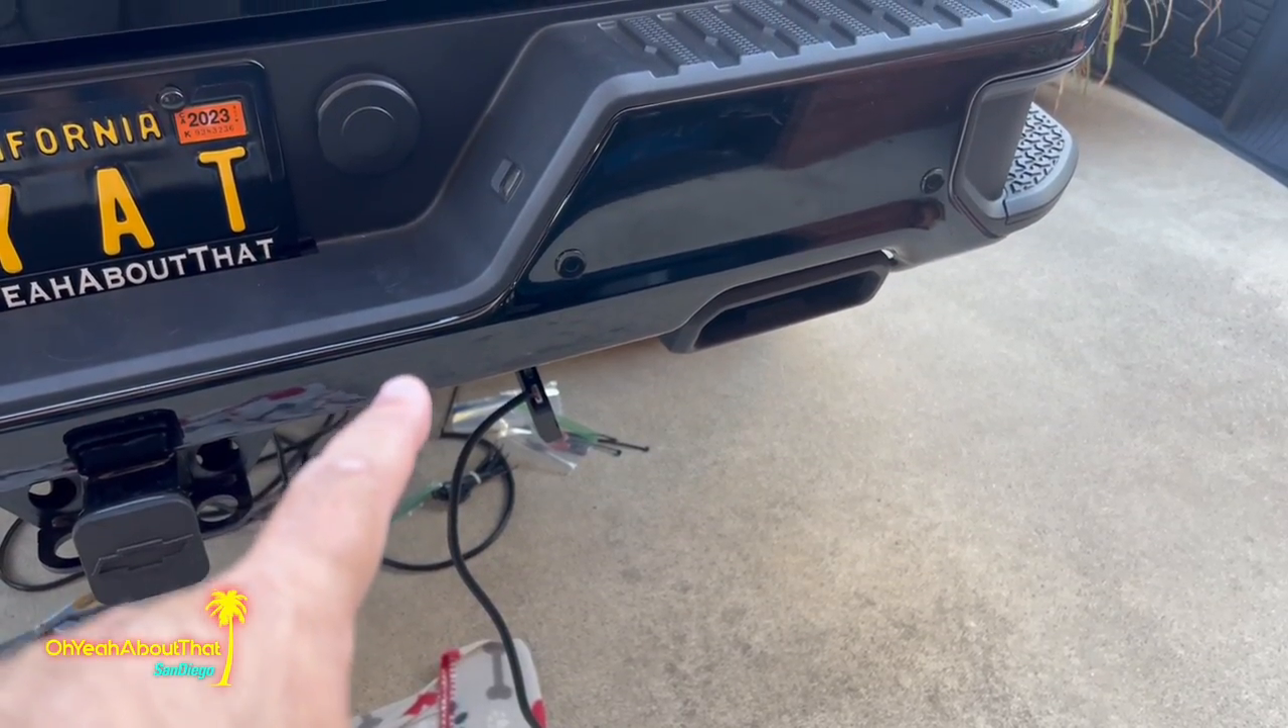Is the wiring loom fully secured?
No.